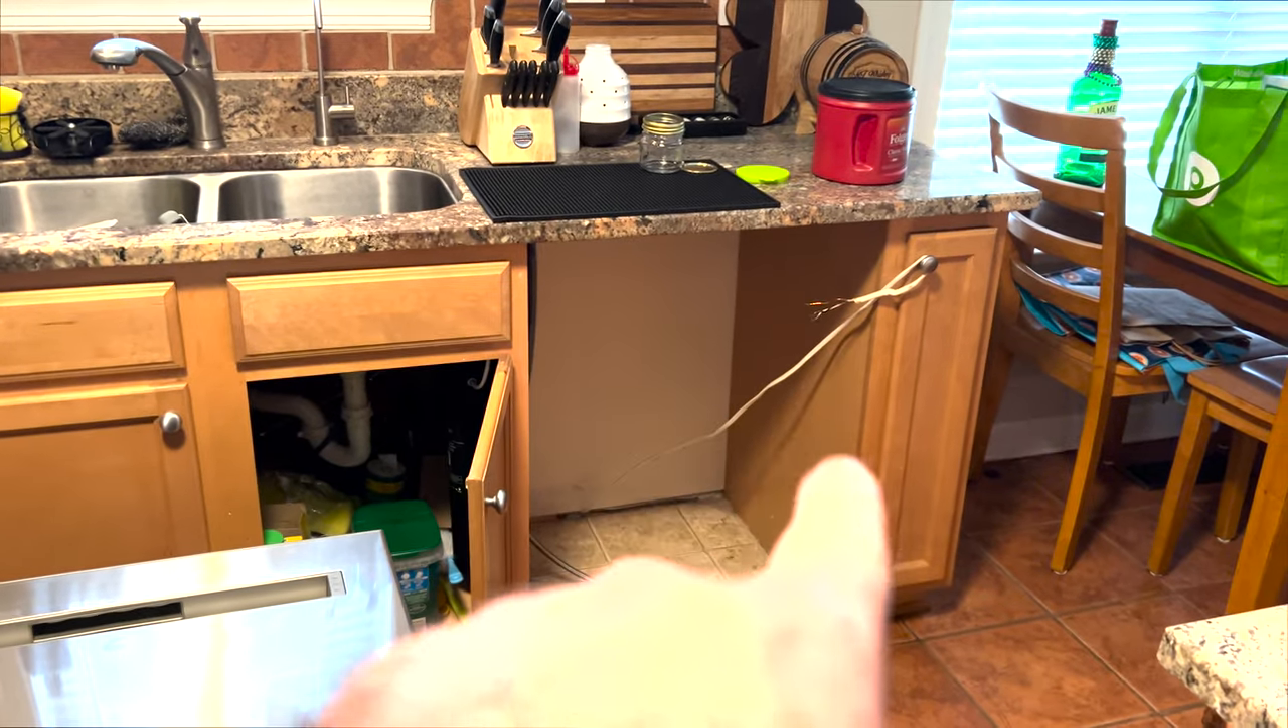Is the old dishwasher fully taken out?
Yes.